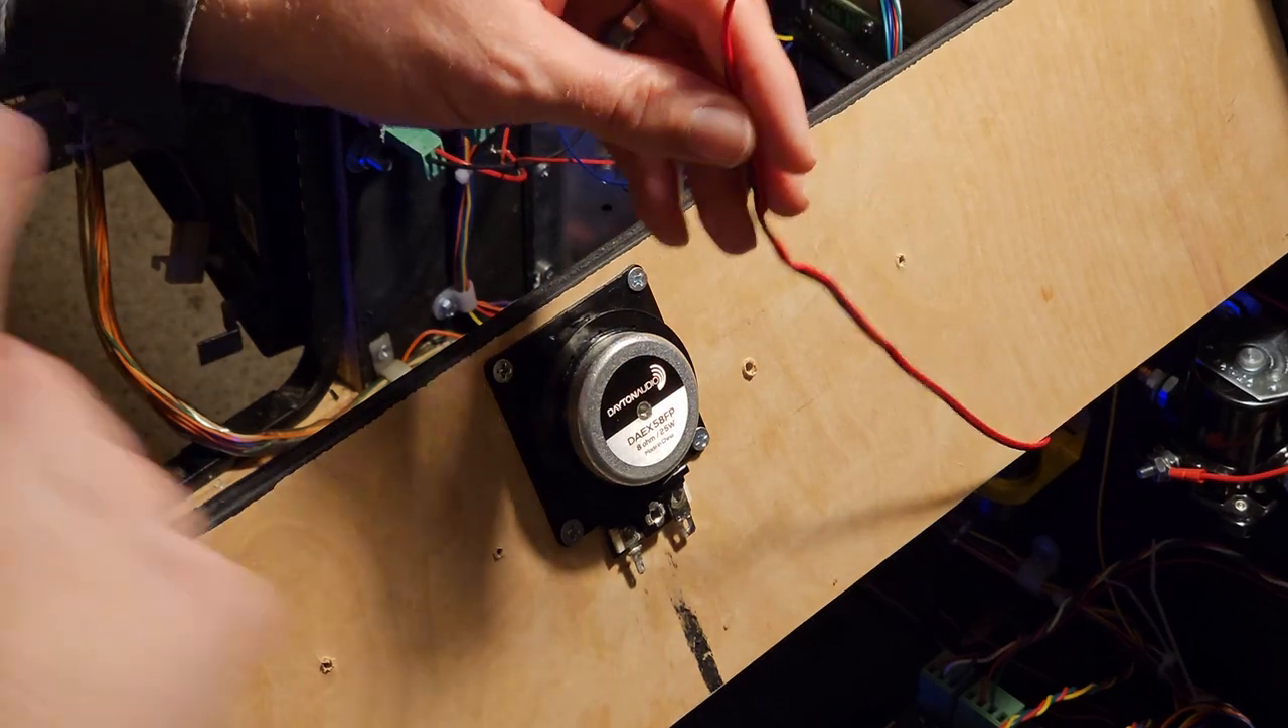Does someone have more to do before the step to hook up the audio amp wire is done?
Yes.